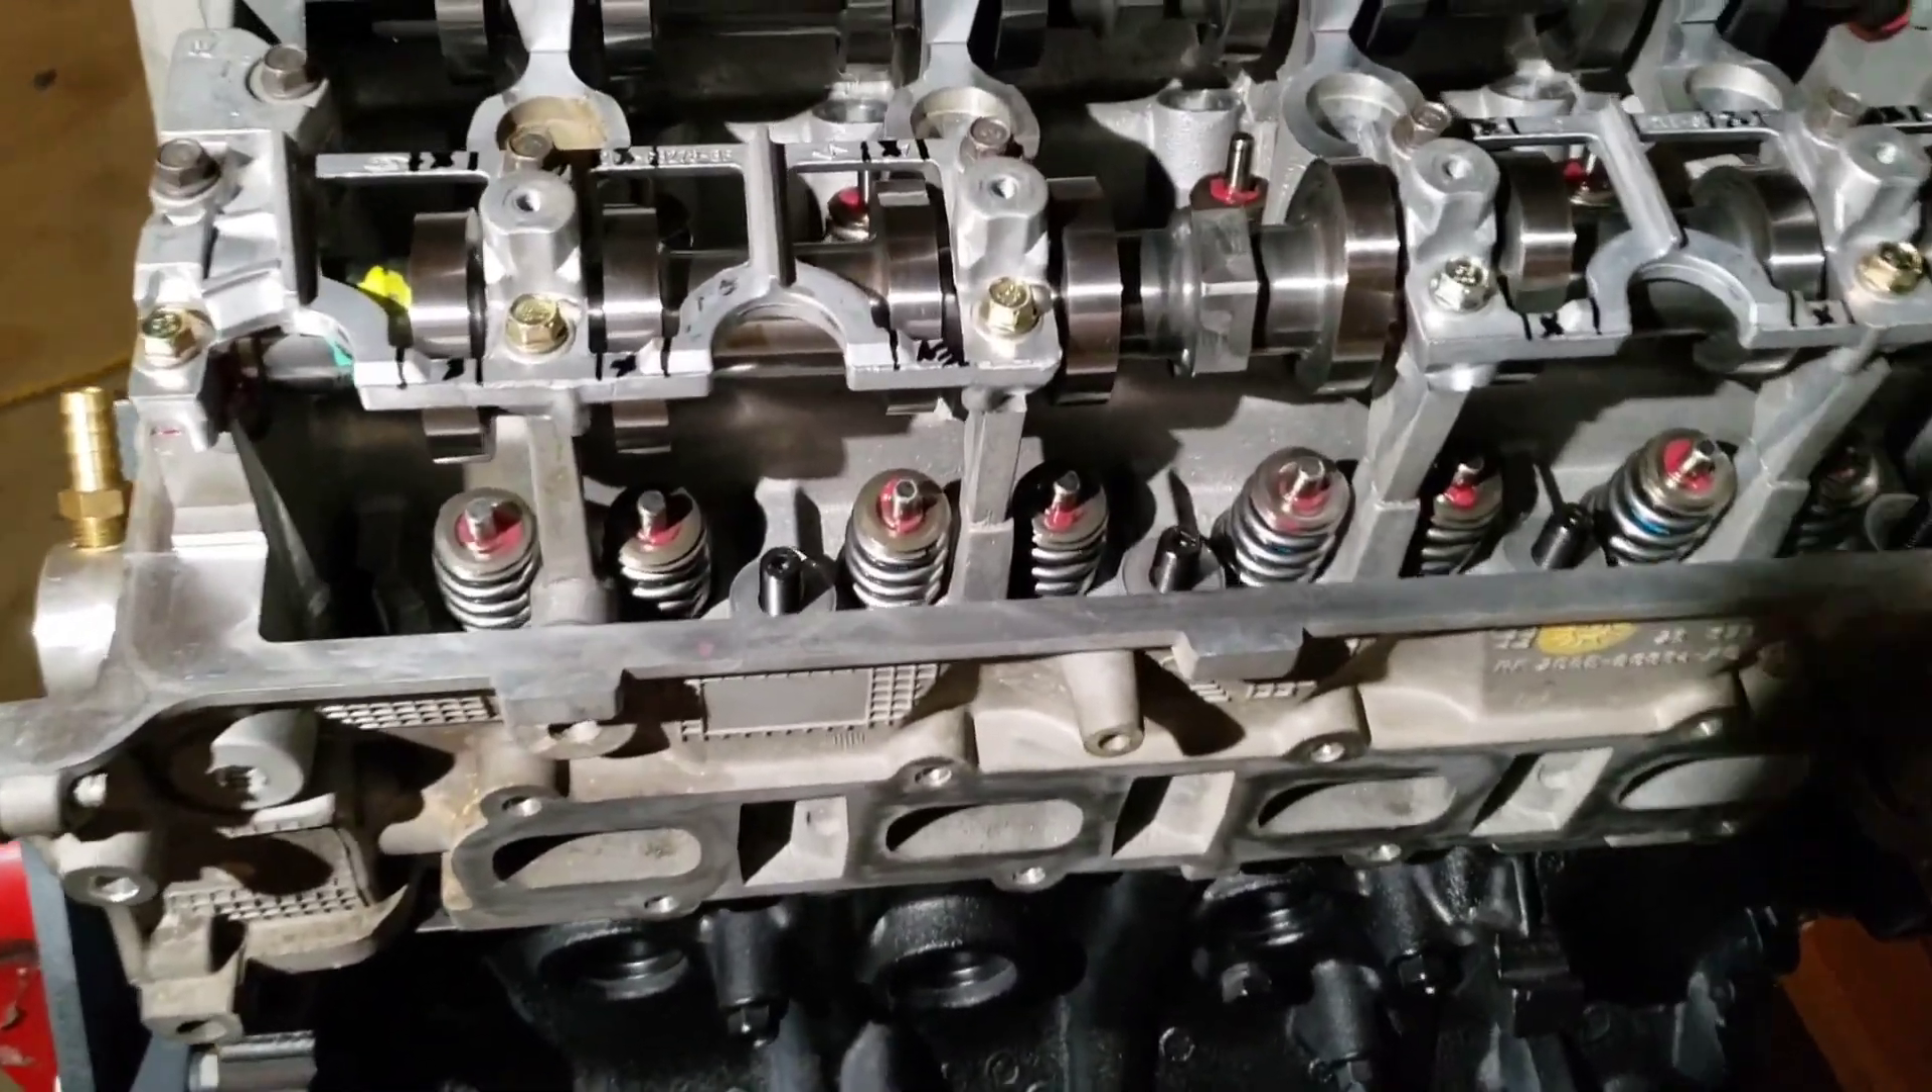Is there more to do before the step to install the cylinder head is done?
No.